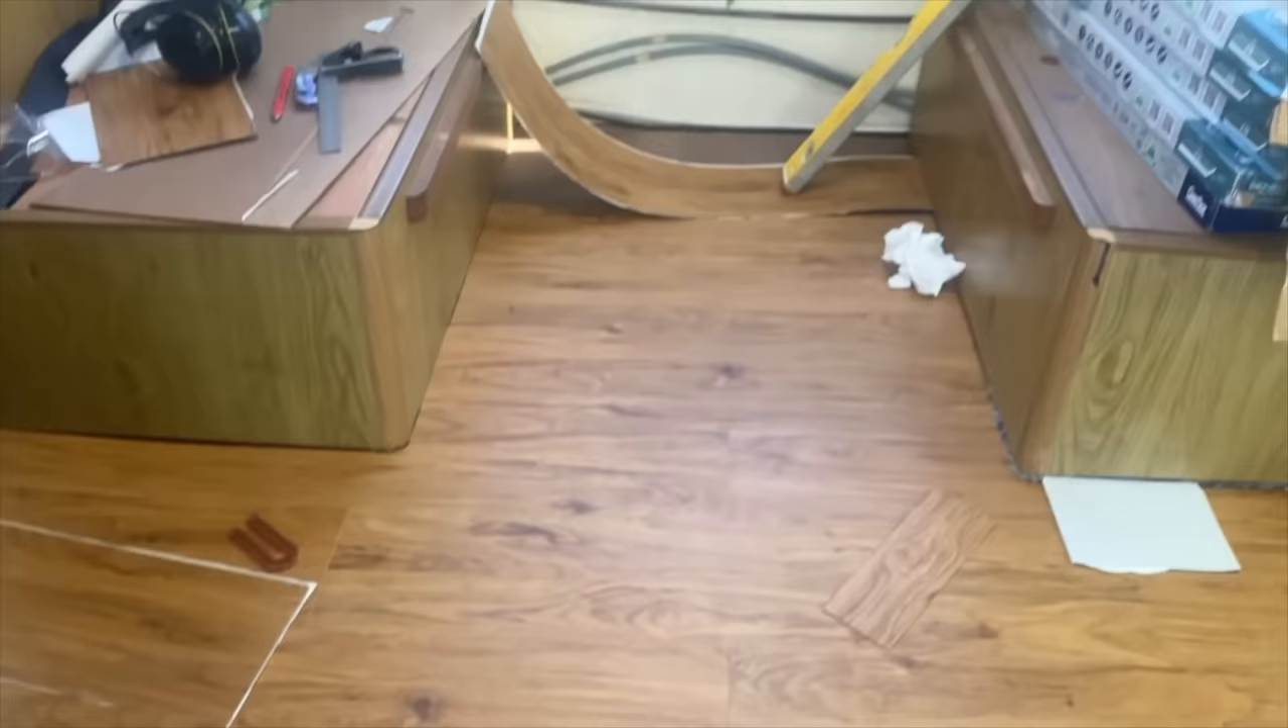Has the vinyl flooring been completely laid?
No.